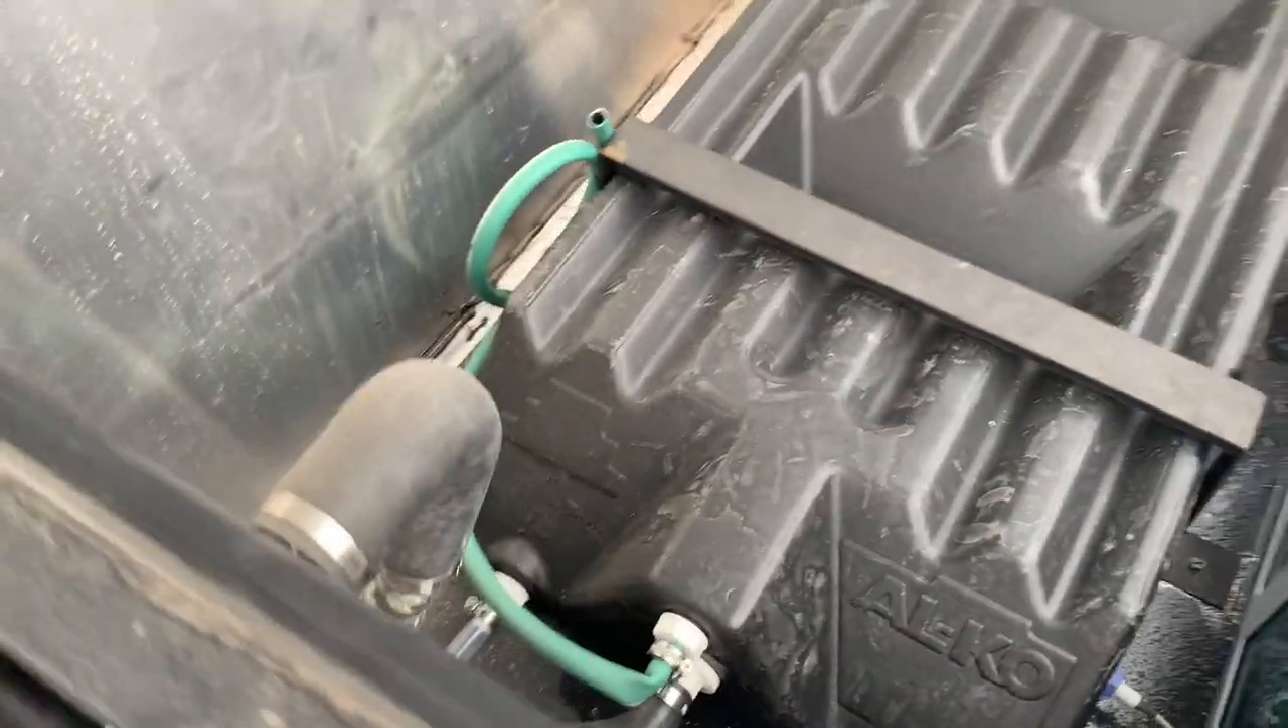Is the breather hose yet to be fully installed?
No.